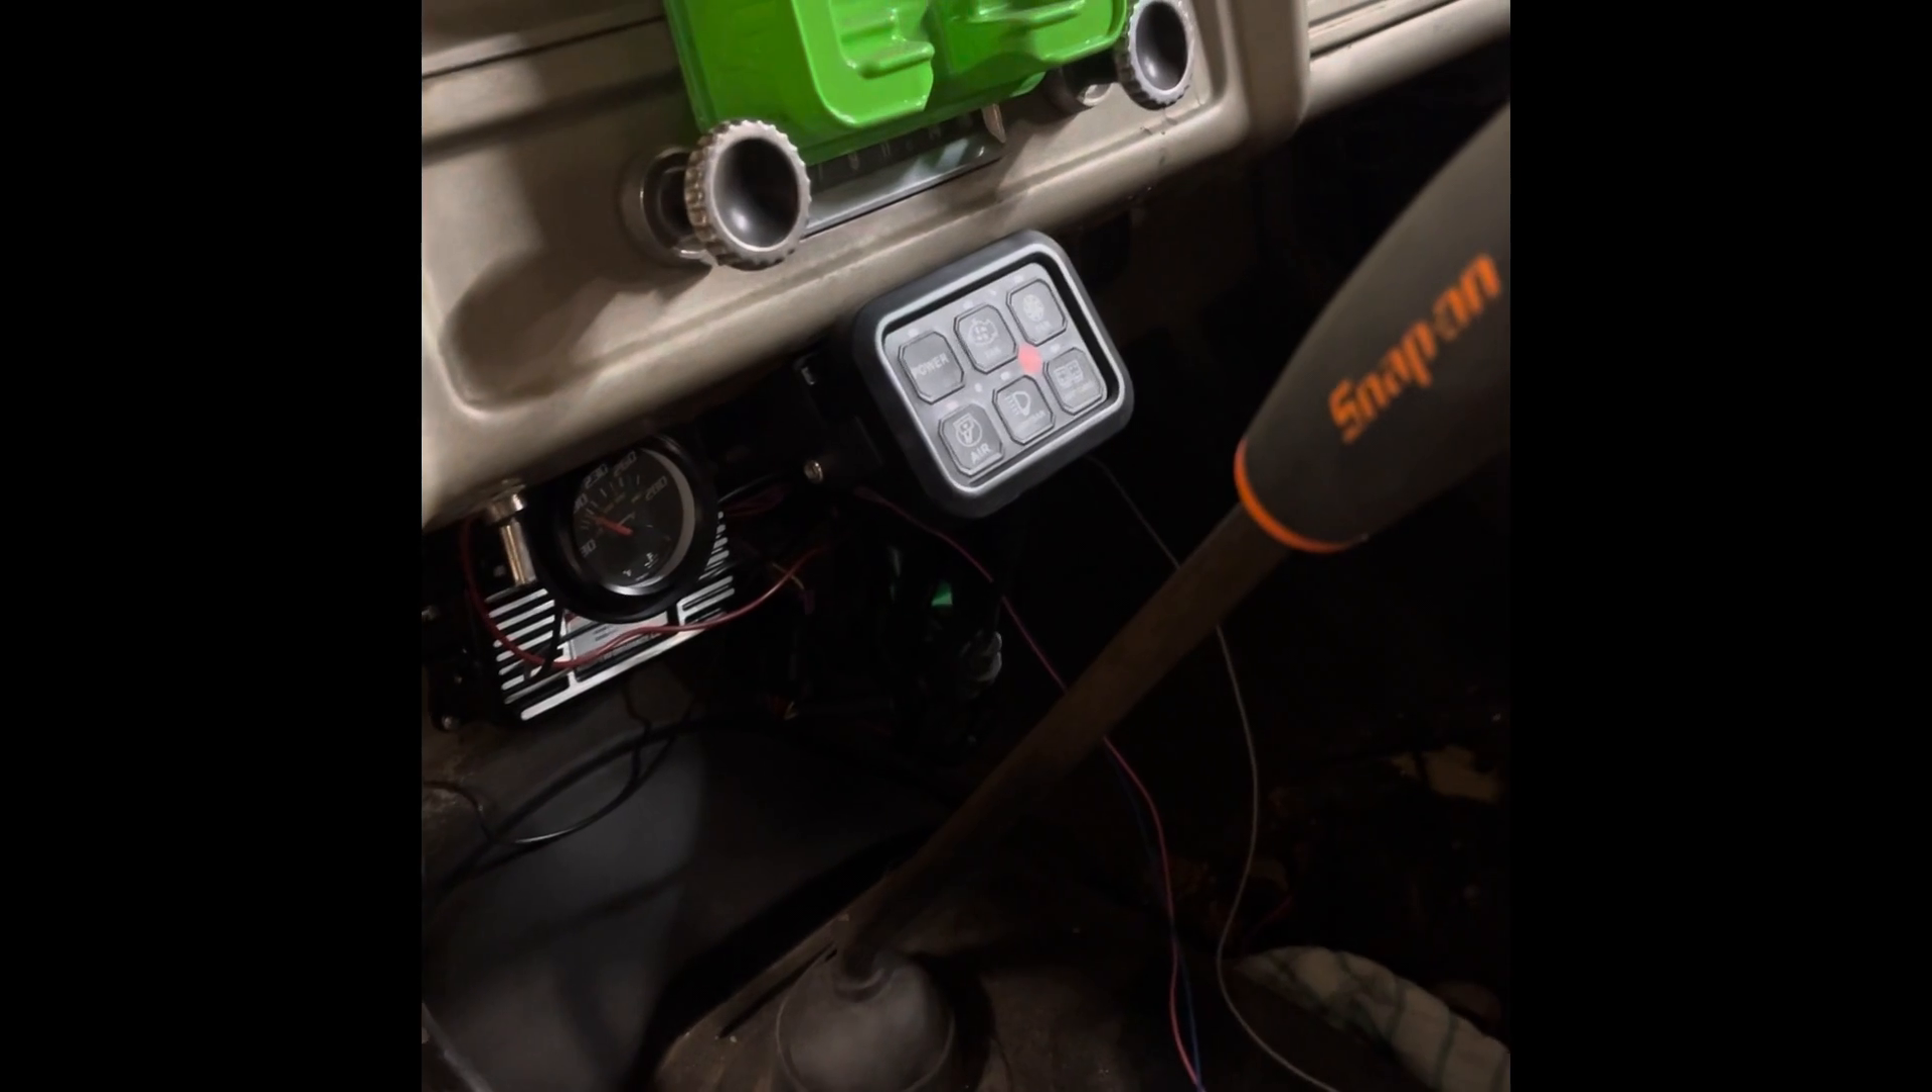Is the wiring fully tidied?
No.